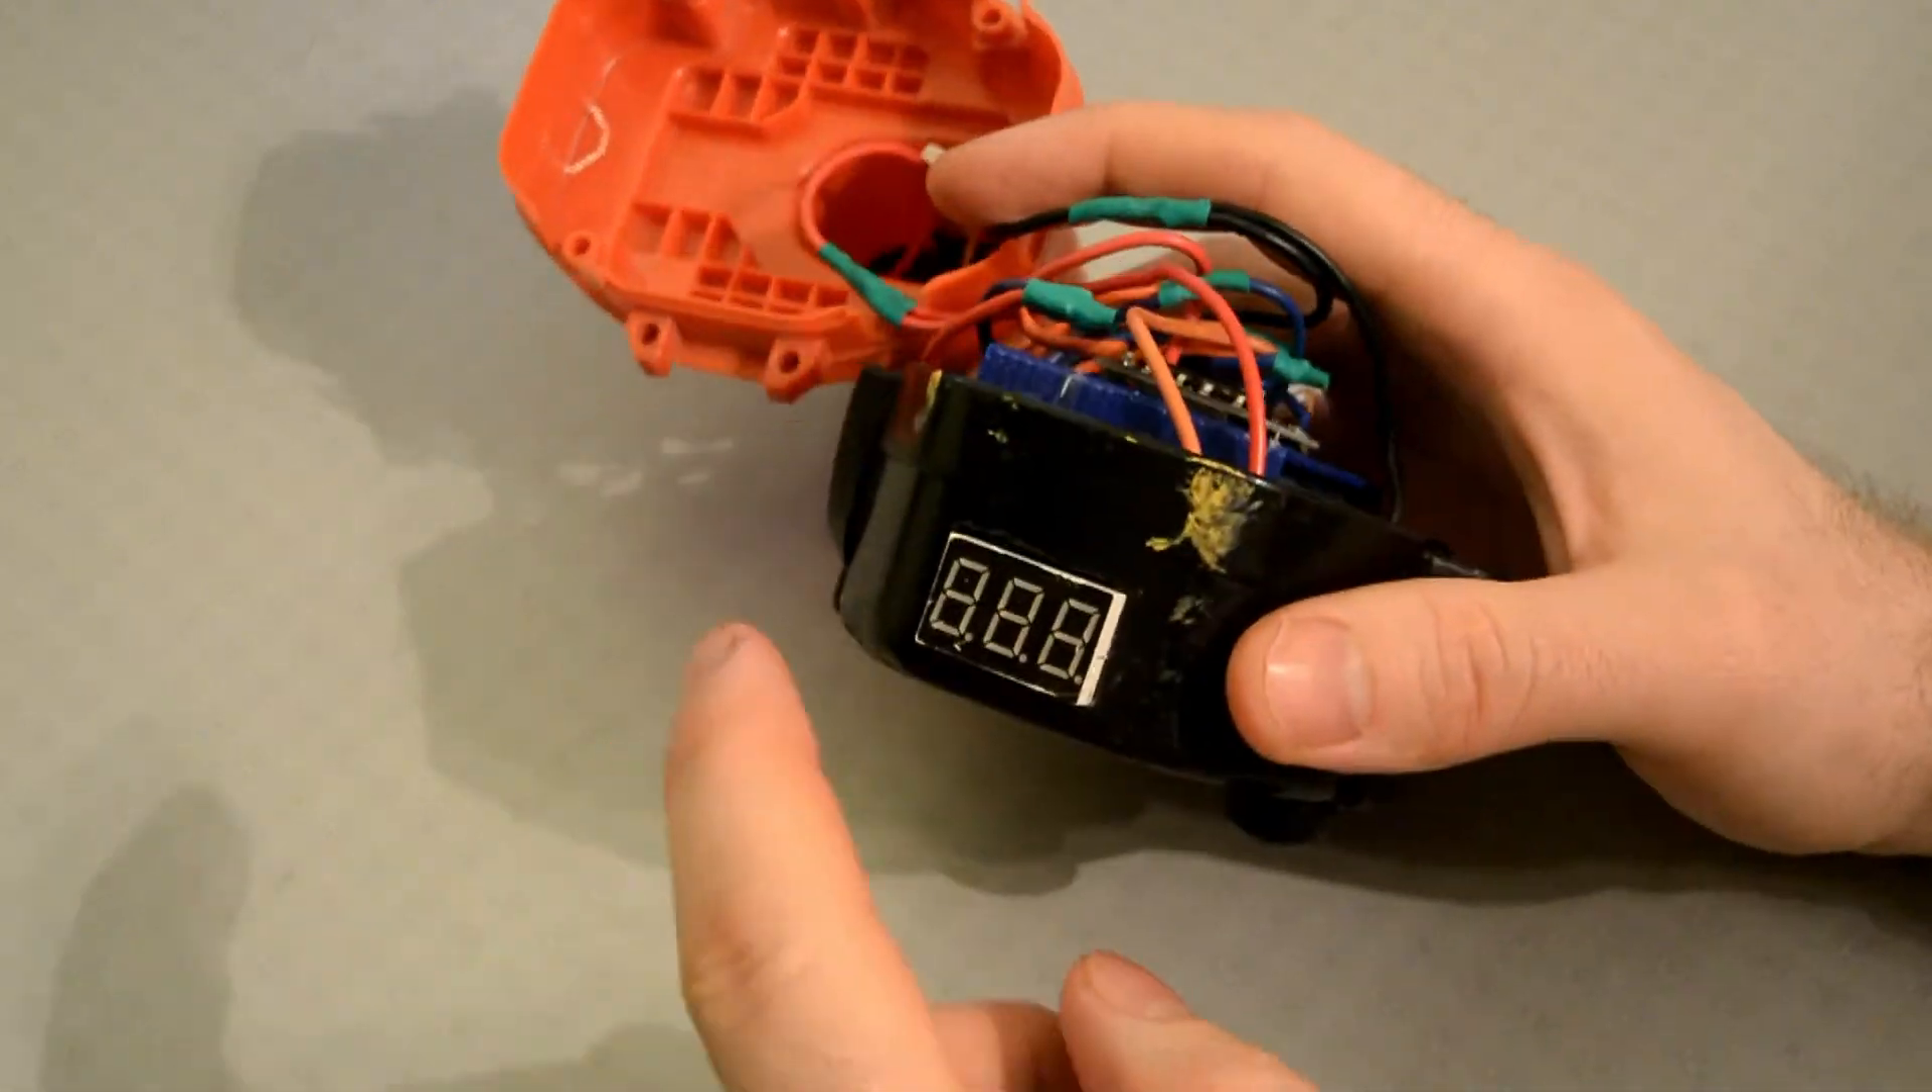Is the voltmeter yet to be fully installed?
No.